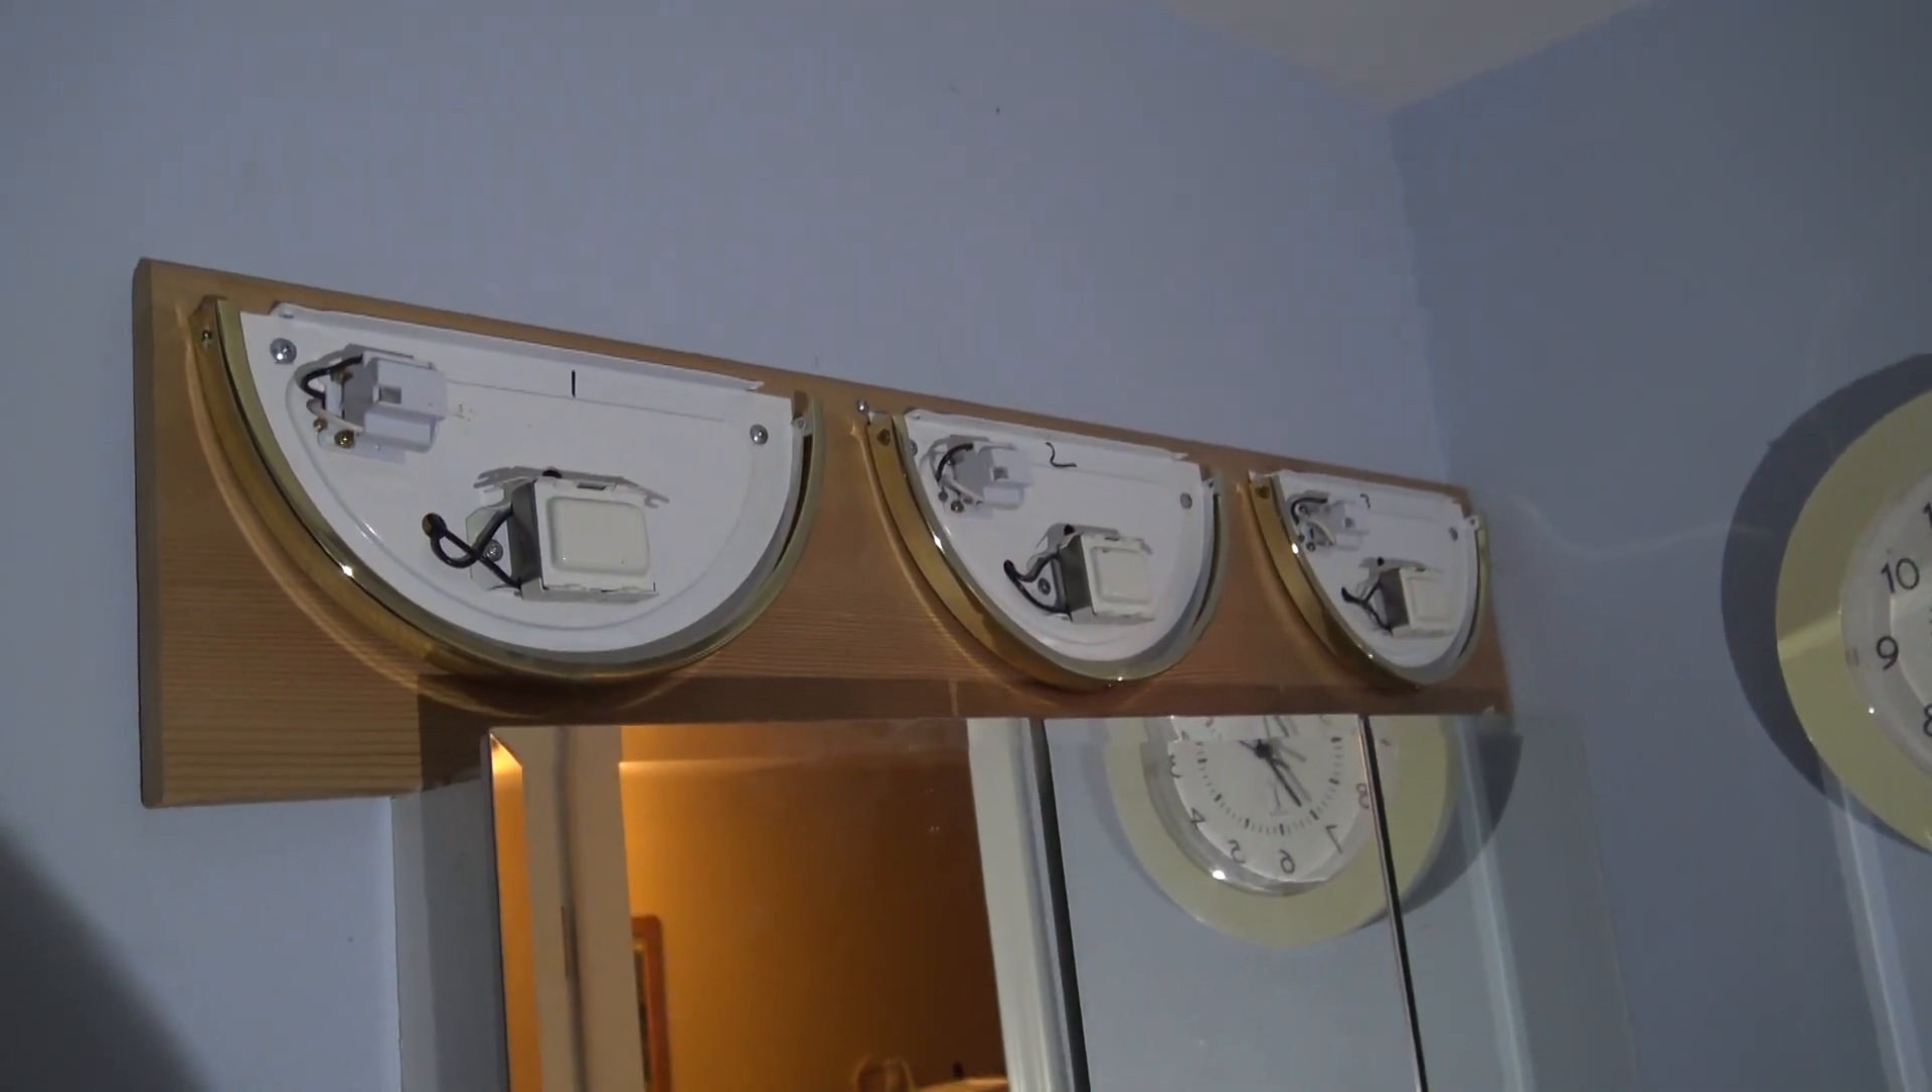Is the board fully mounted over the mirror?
Yes.